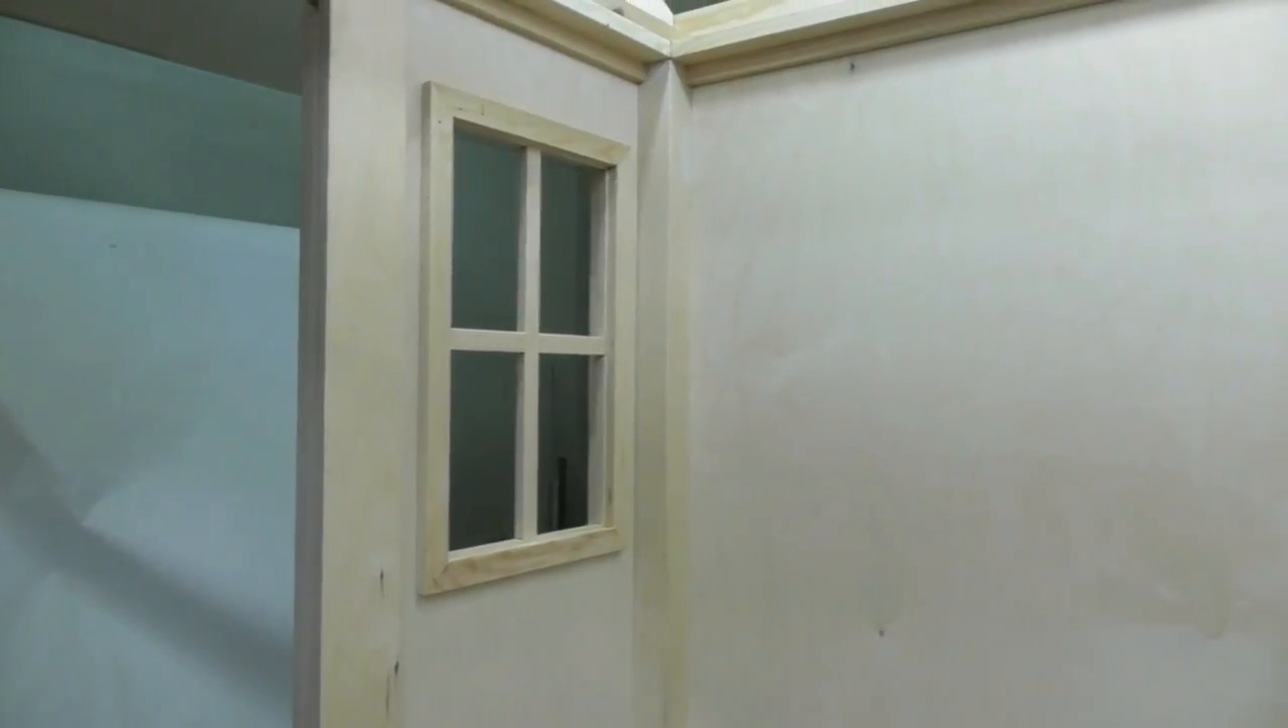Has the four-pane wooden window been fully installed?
Yes.